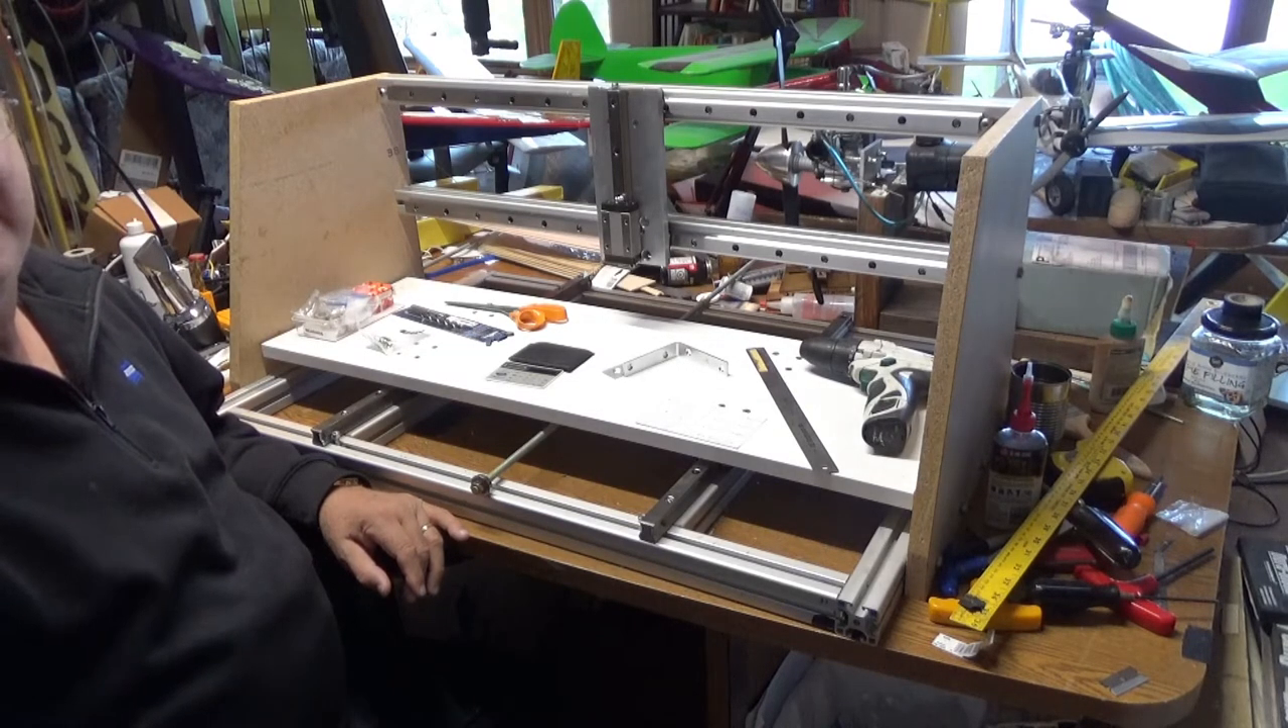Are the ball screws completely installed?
No.